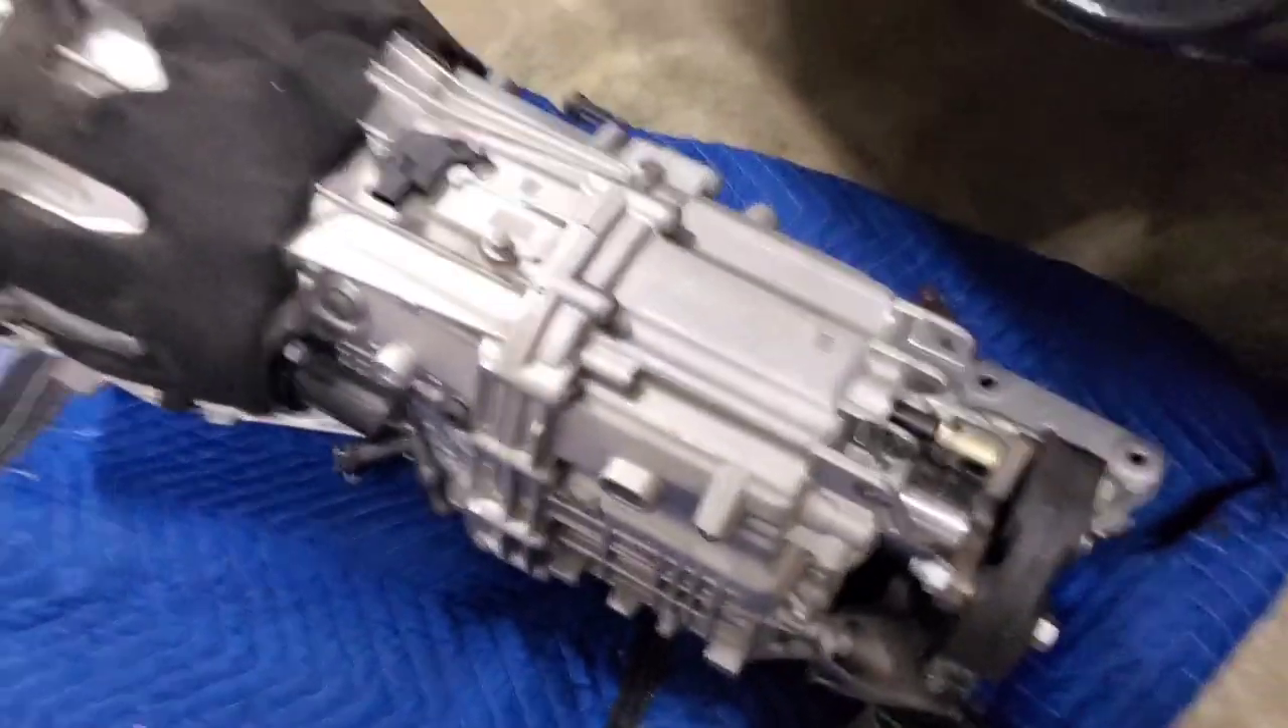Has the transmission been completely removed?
Yes.